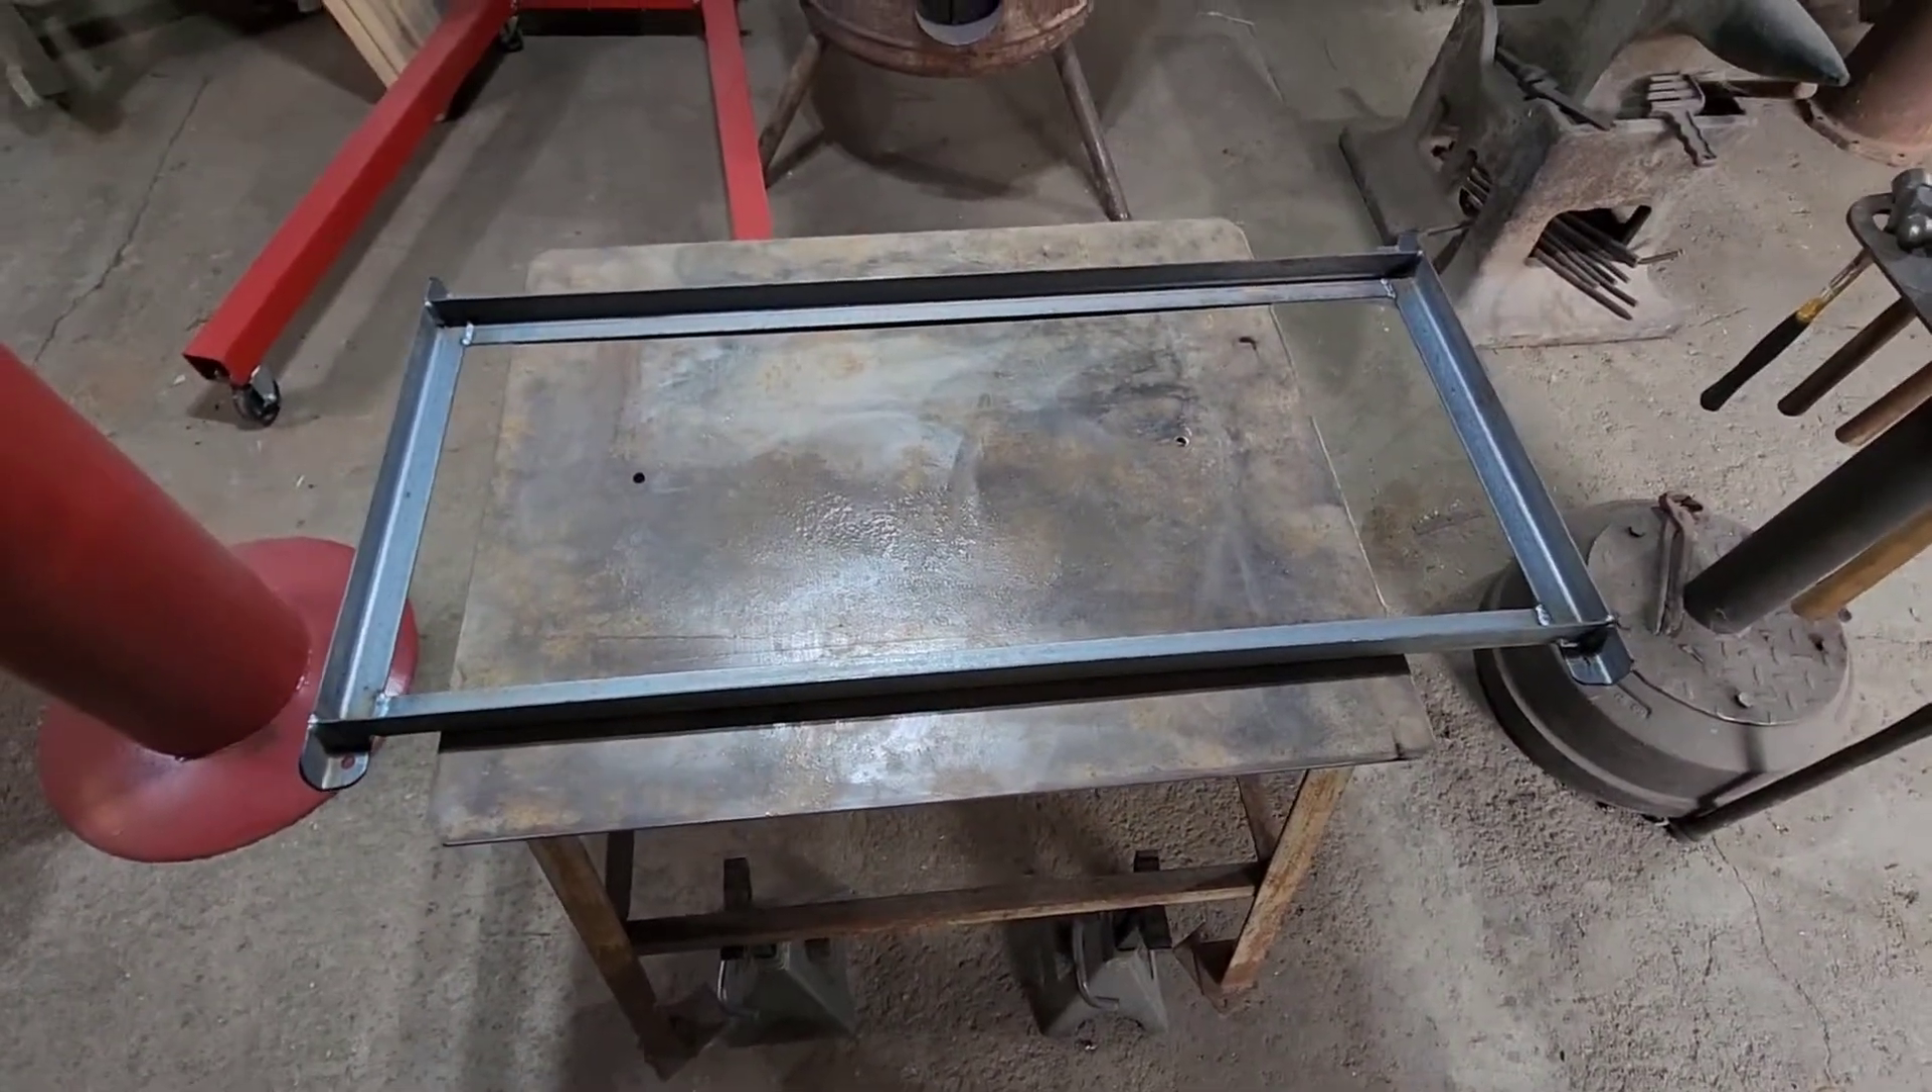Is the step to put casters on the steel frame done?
No.